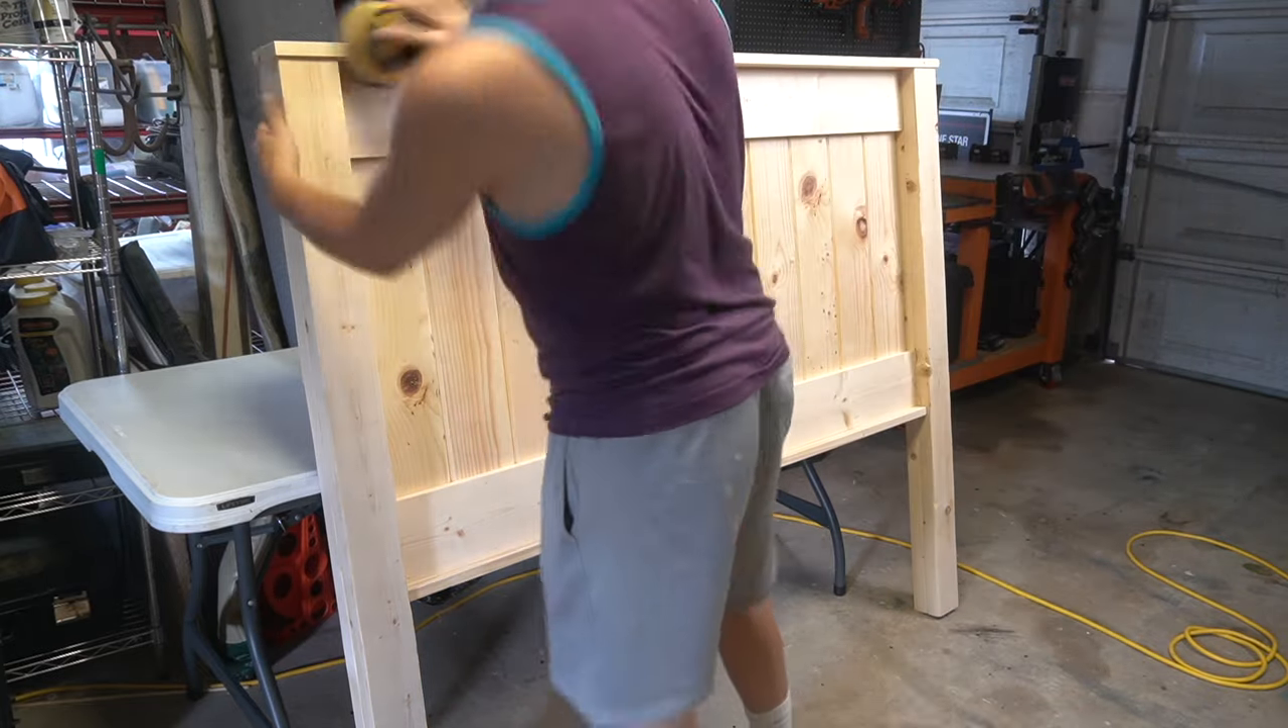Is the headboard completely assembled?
Yes.